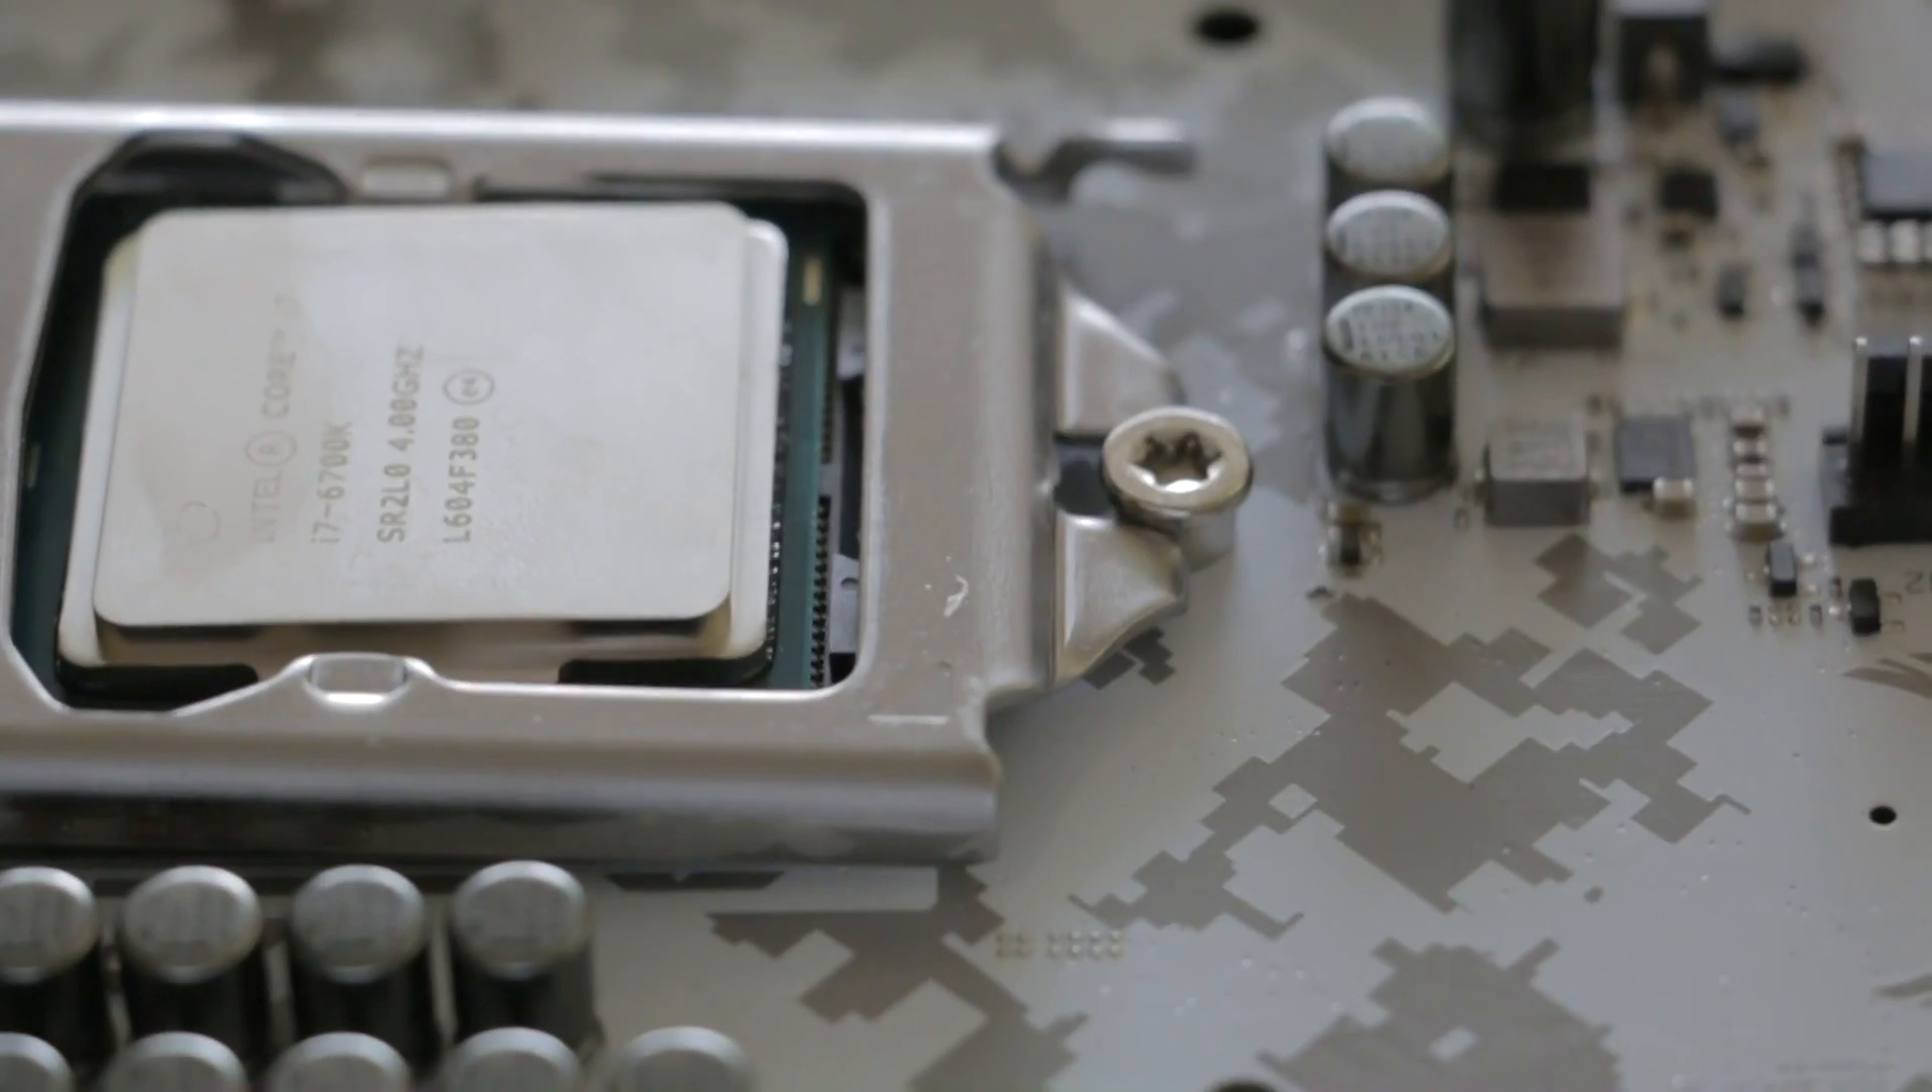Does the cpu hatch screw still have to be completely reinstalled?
No.